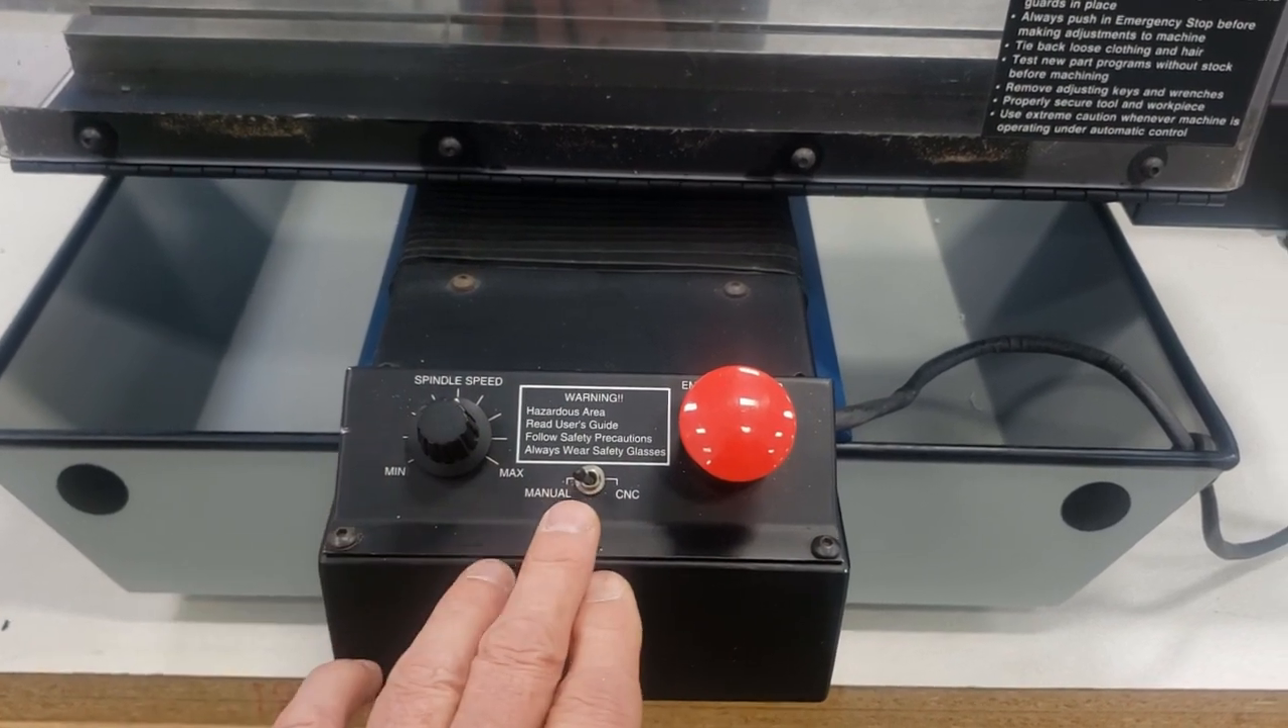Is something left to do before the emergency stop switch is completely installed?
No.